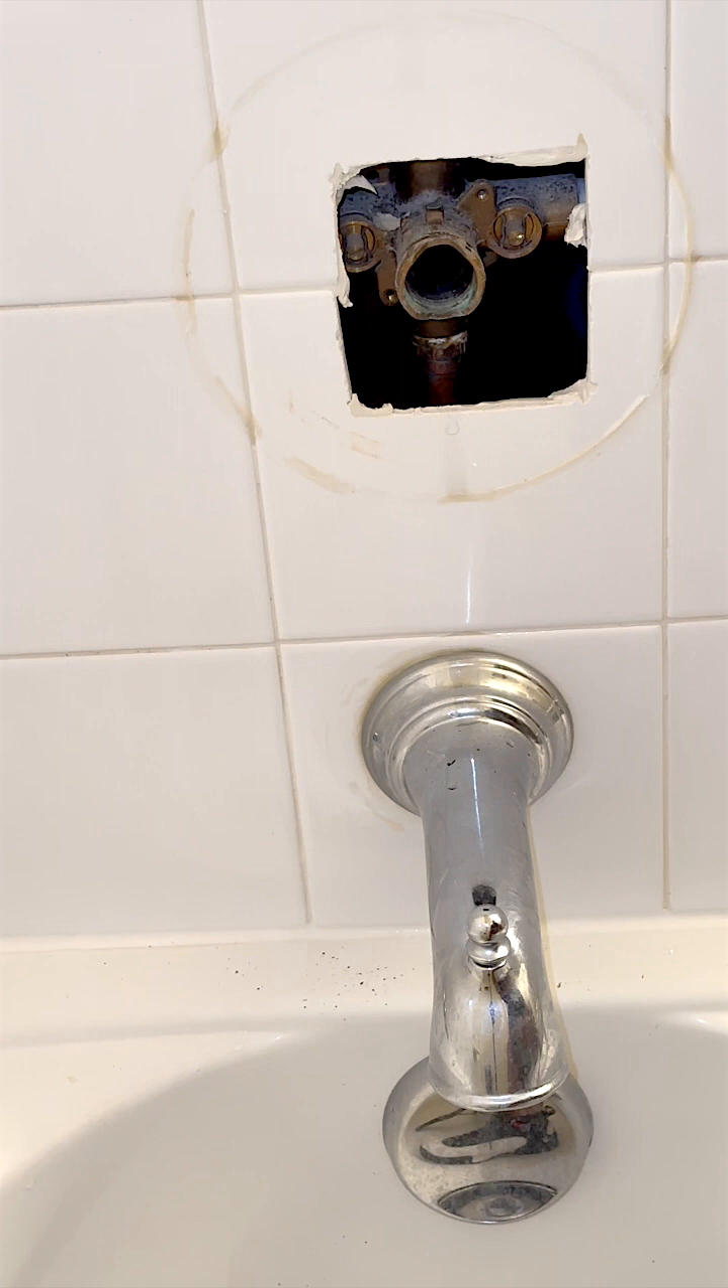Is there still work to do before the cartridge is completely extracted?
No.